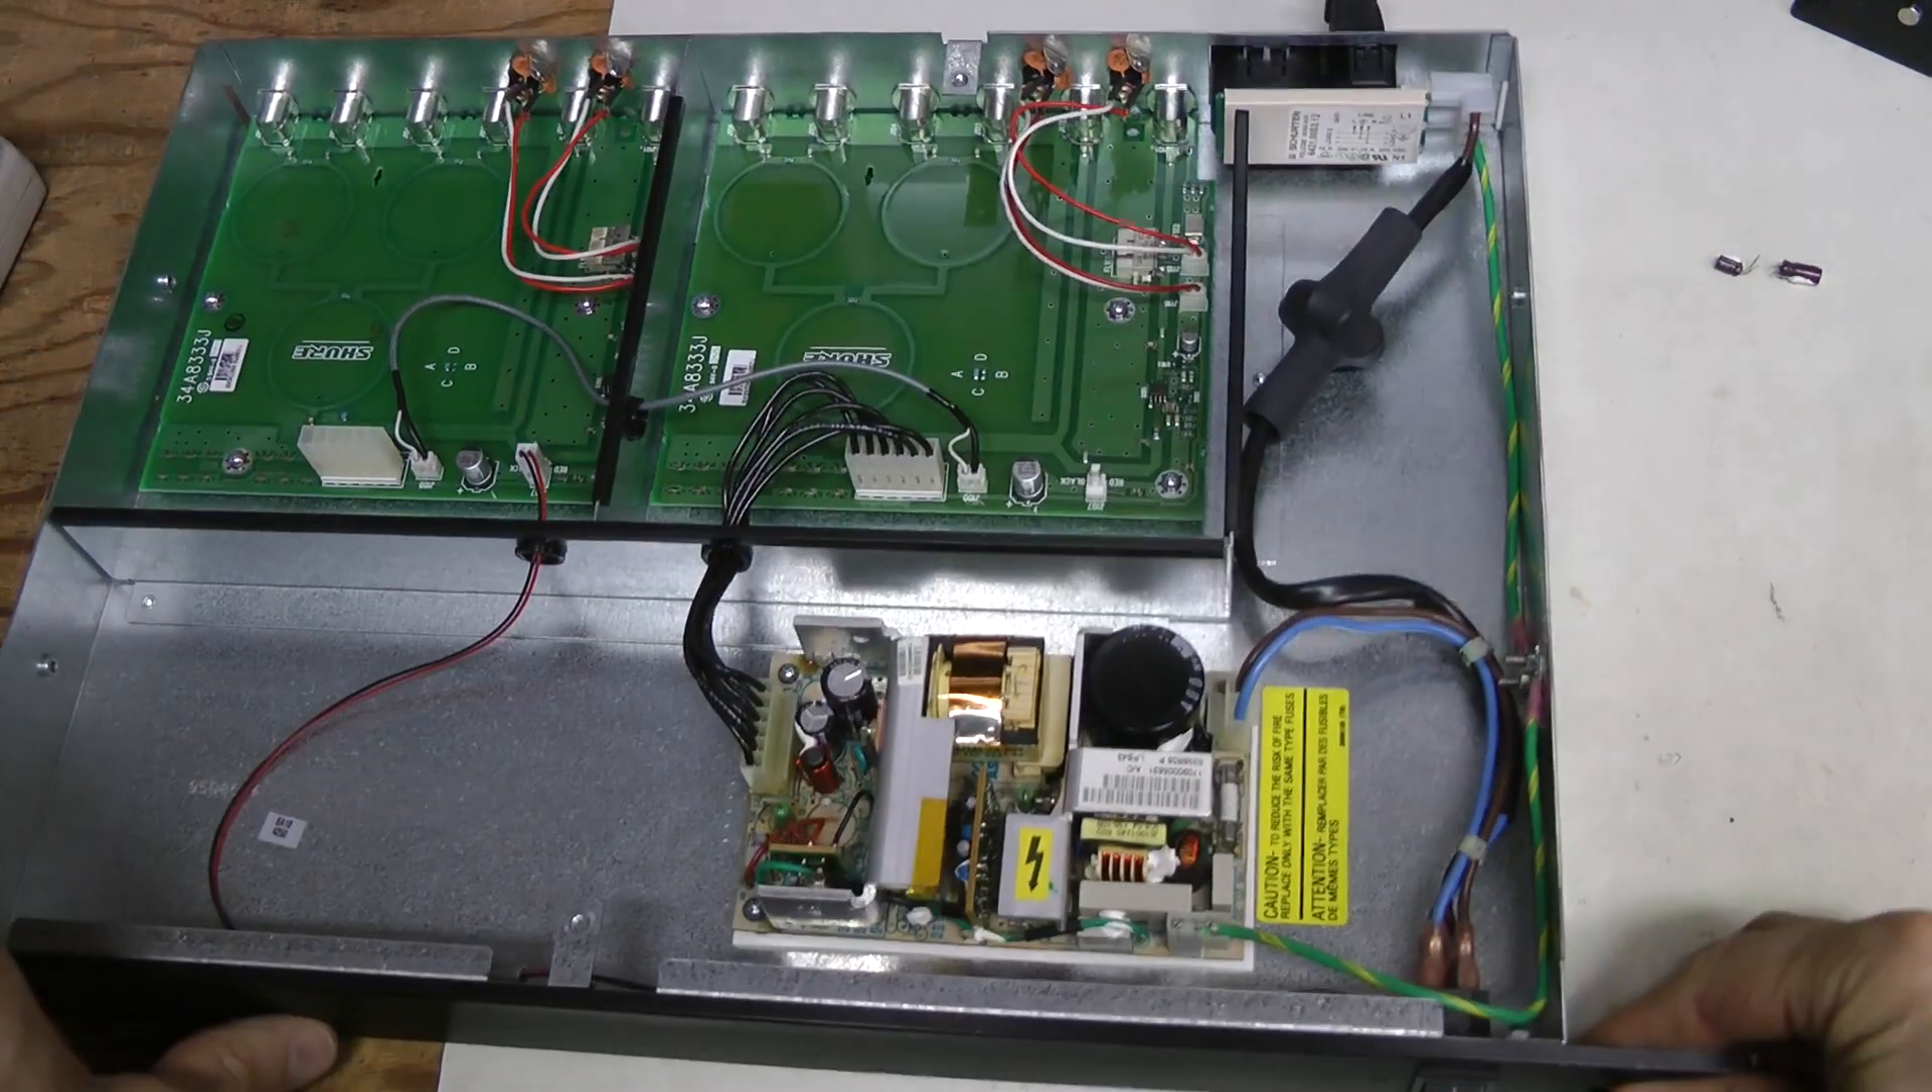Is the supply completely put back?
Yes.